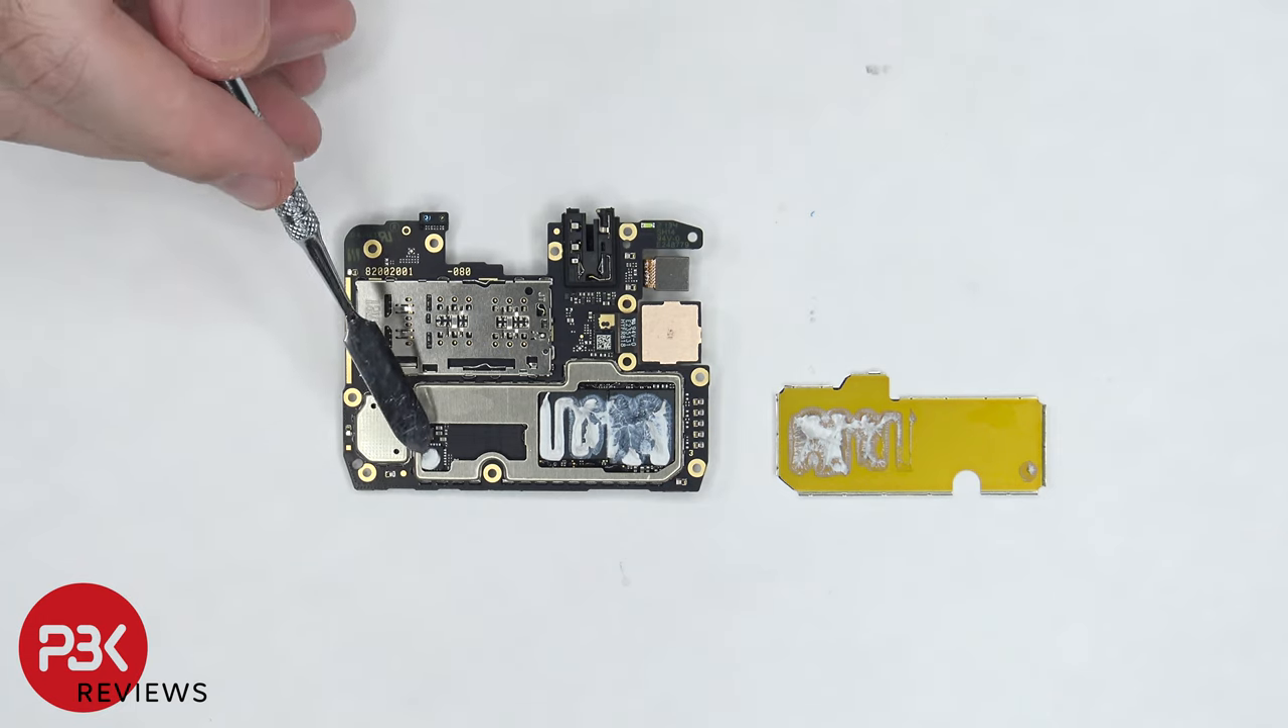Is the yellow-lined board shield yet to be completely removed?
No.